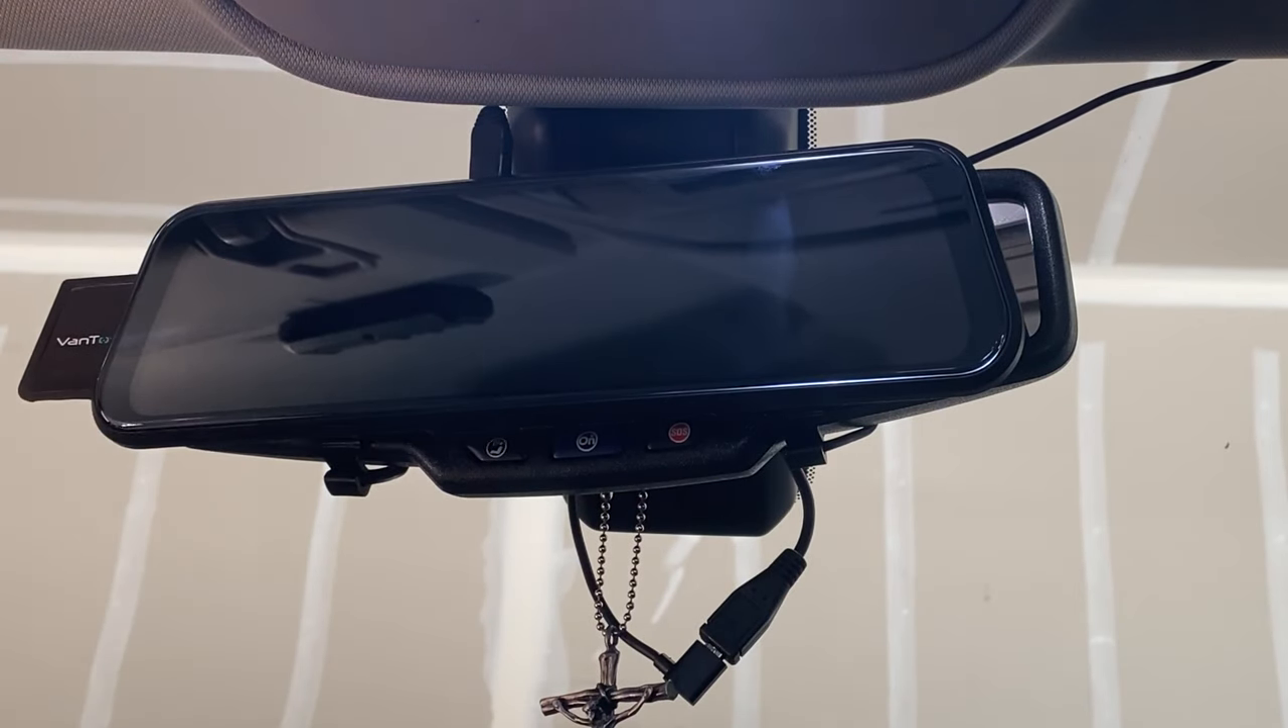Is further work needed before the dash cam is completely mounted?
No.